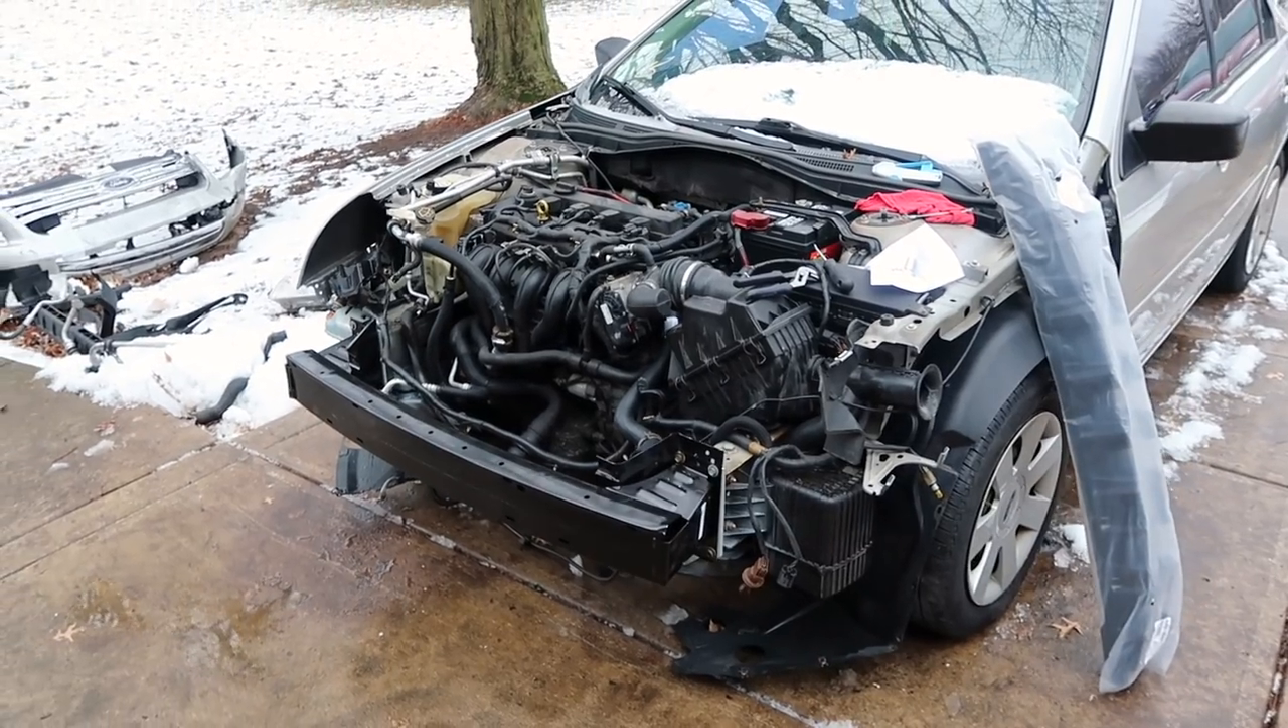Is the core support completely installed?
No.